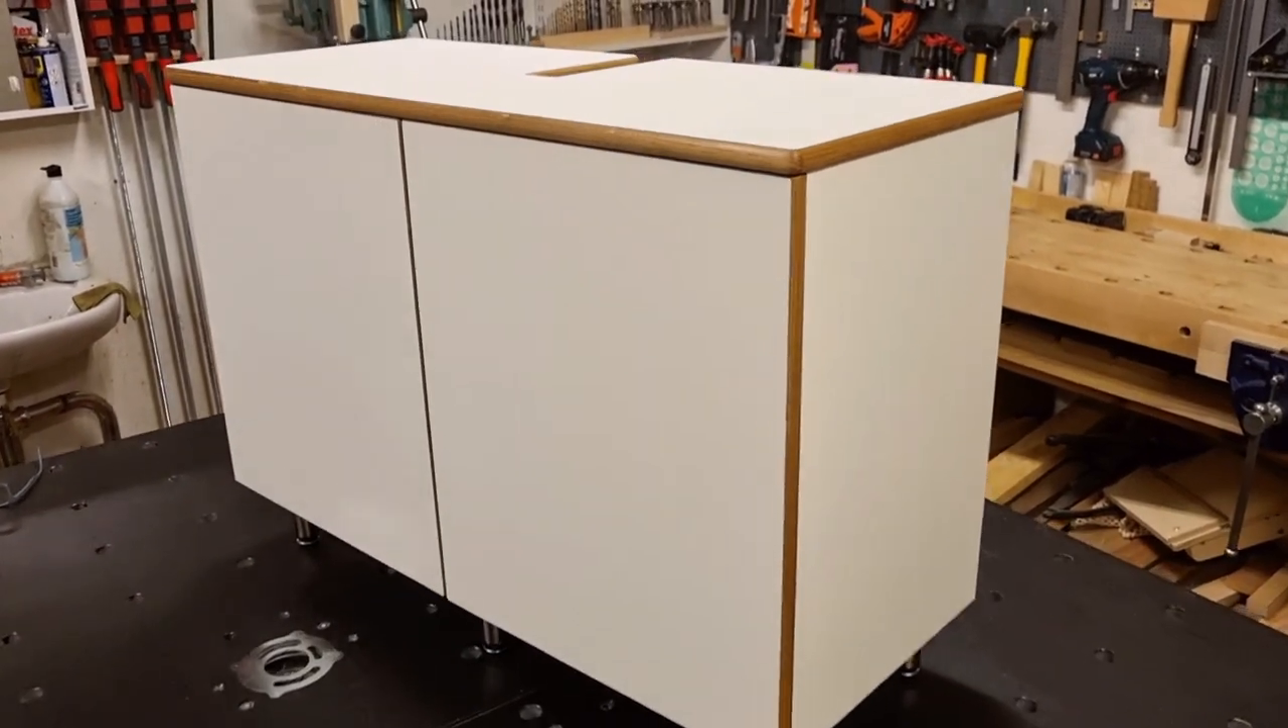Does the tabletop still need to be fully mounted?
No.